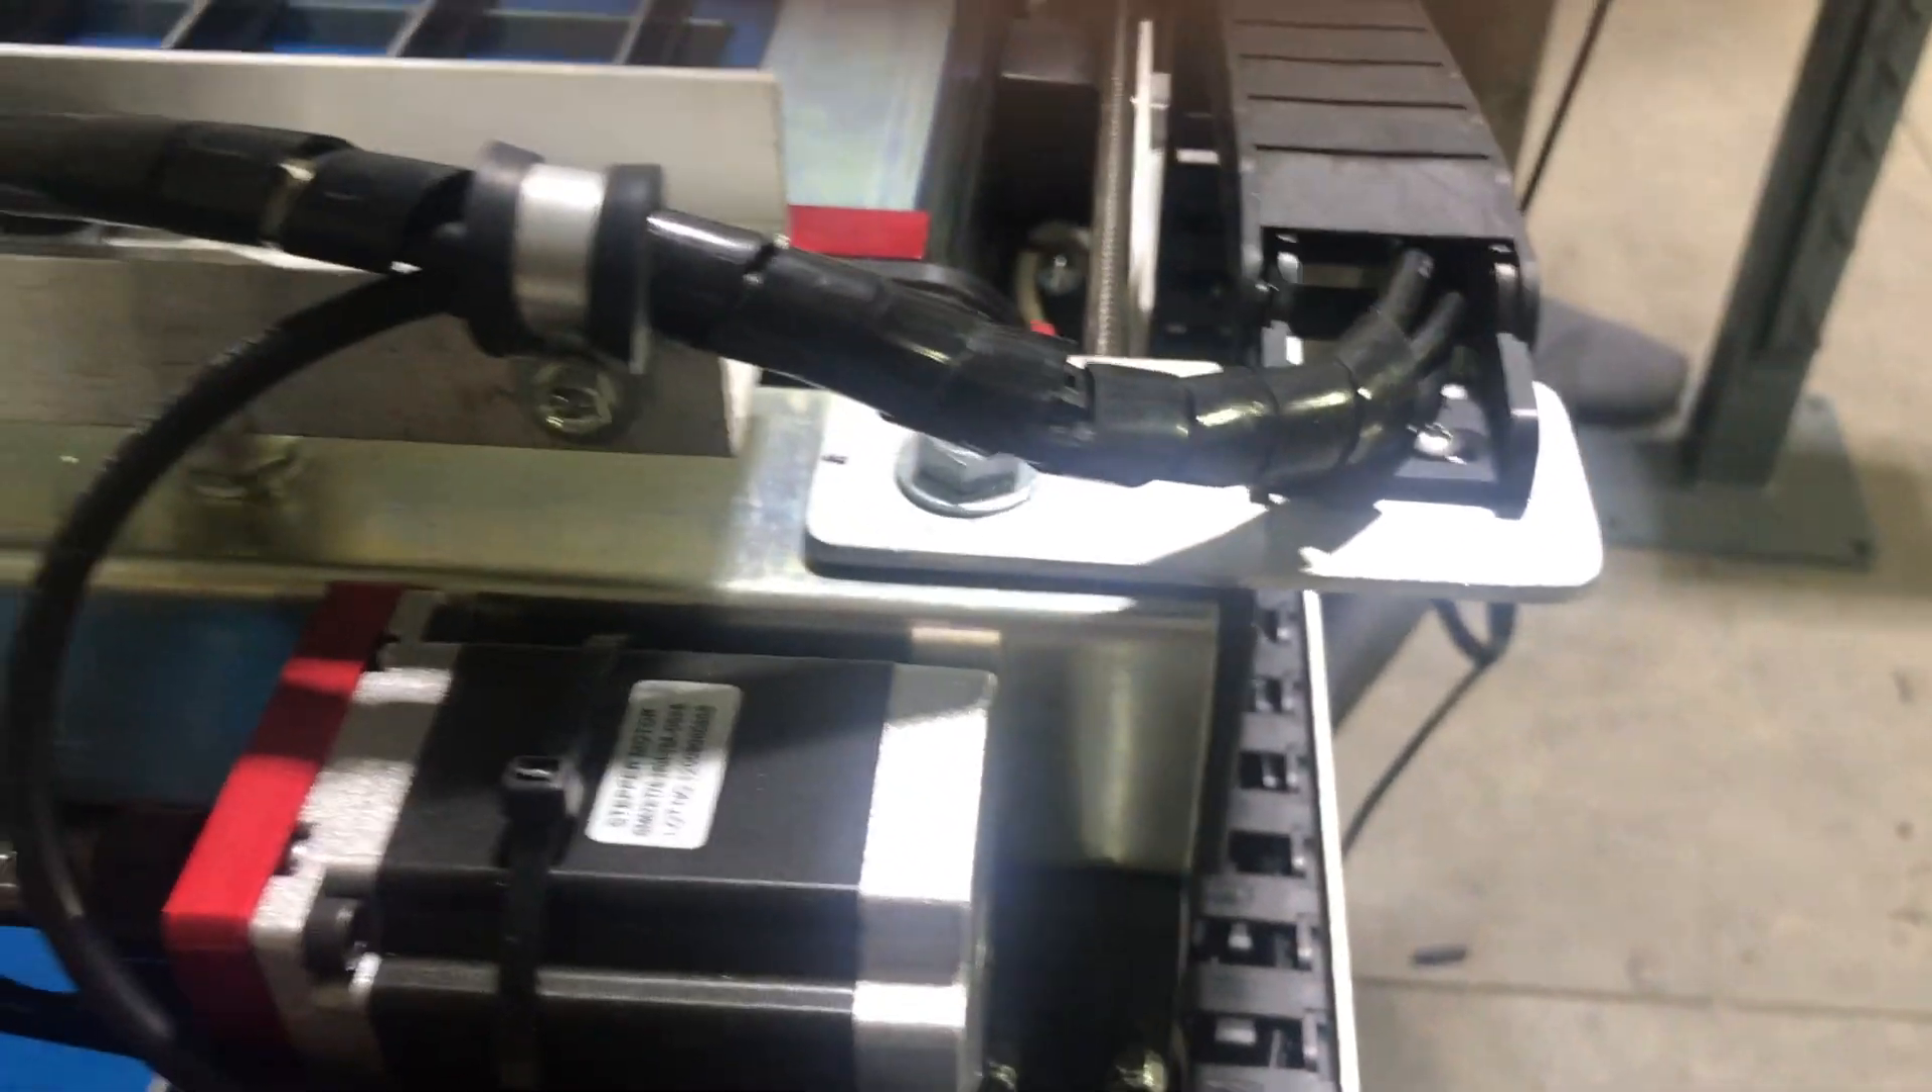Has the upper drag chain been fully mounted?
Yes.